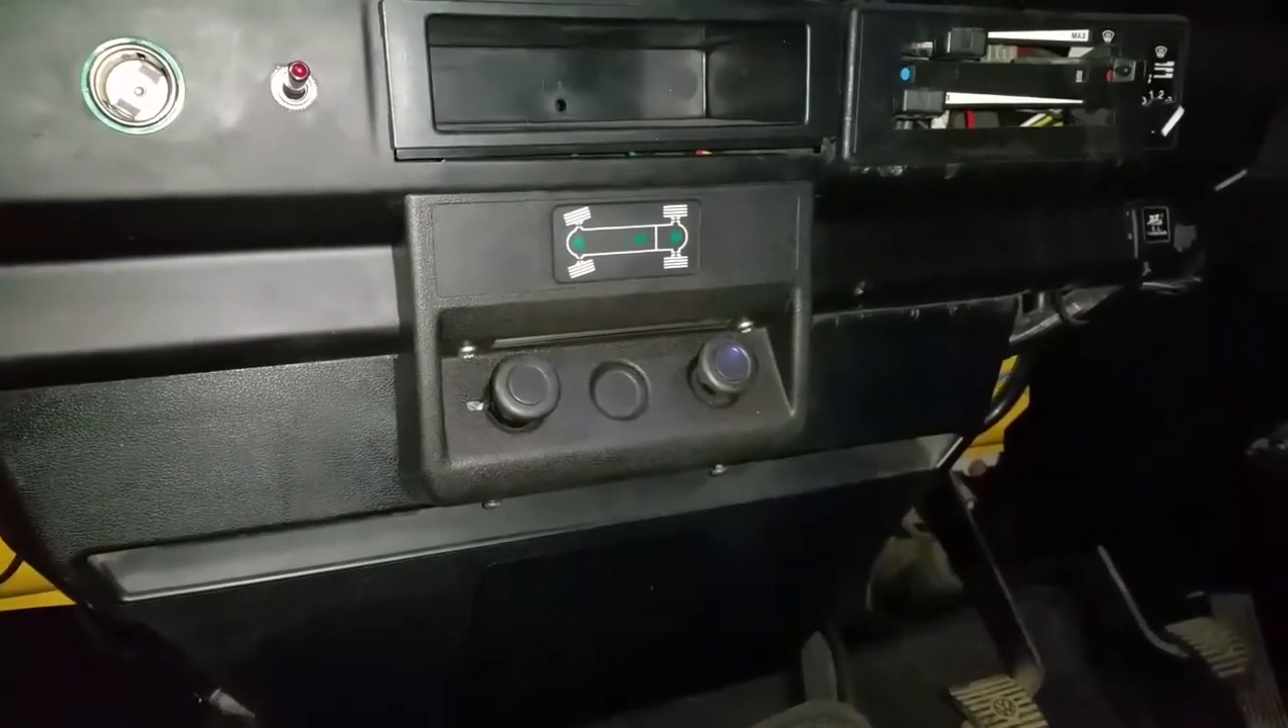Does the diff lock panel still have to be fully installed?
No.